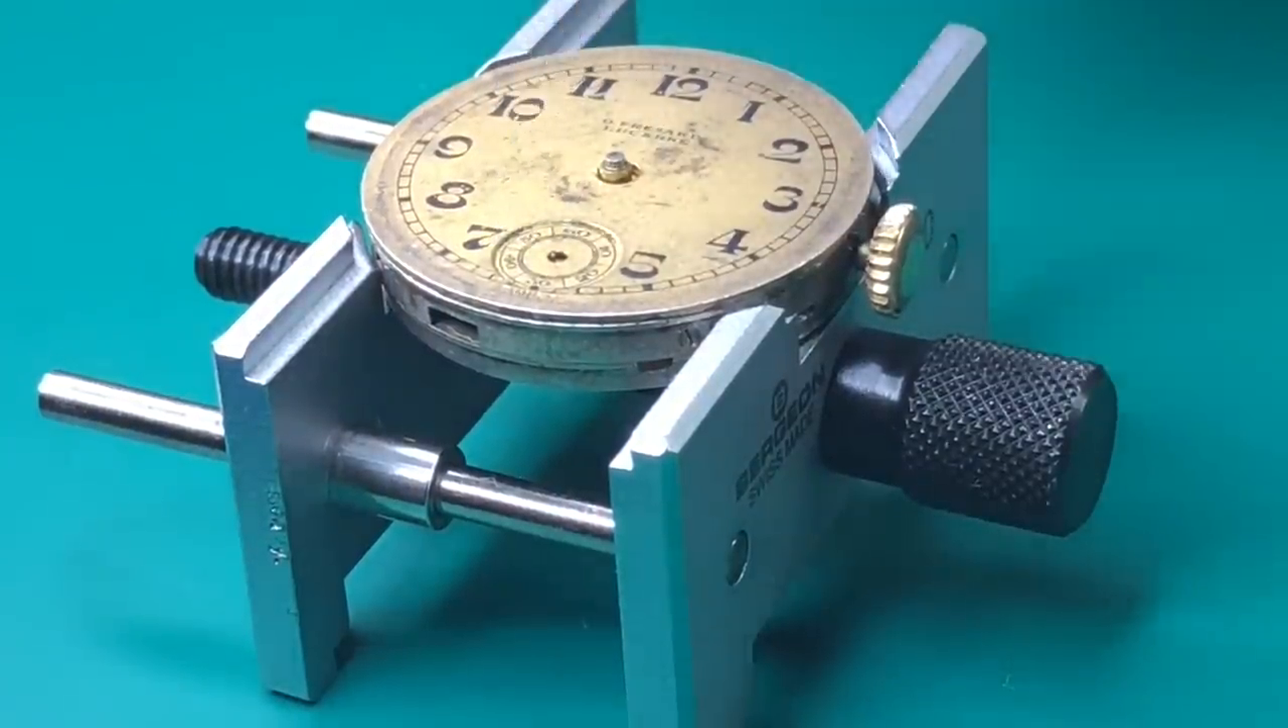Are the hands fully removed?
Yes.